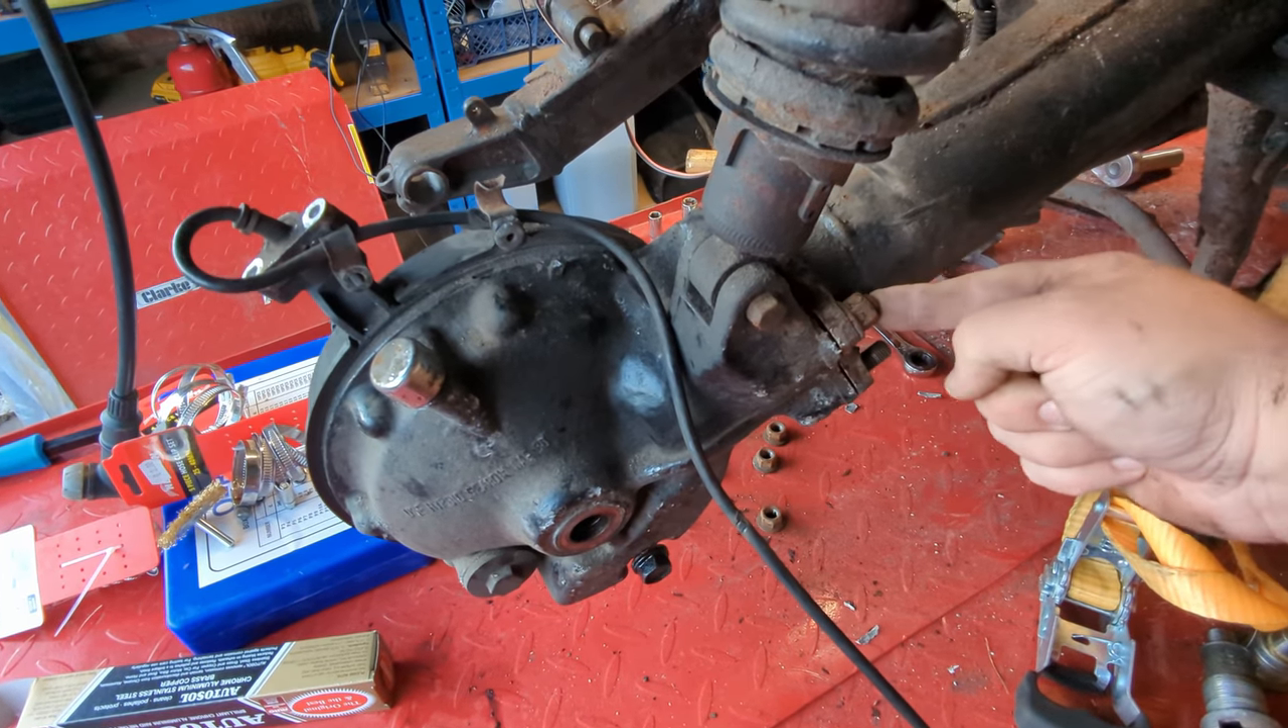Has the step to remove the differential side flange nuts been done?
No.